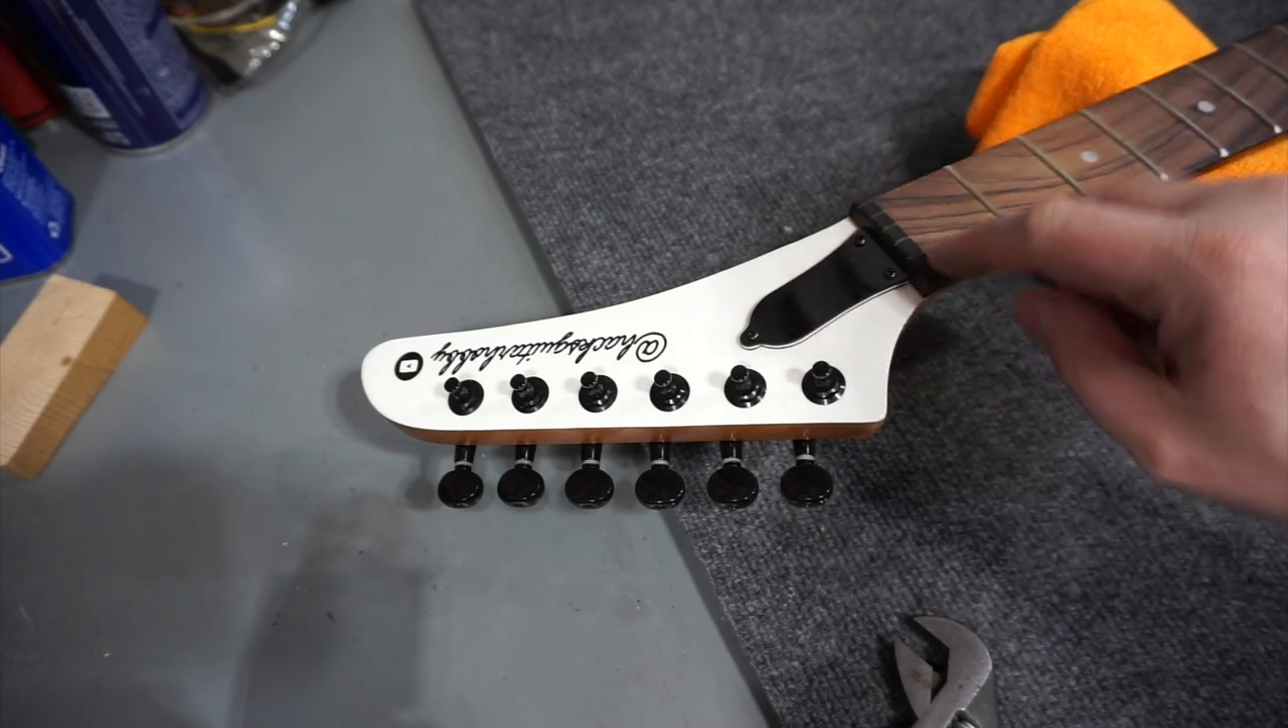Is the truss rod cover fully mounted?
Yes.